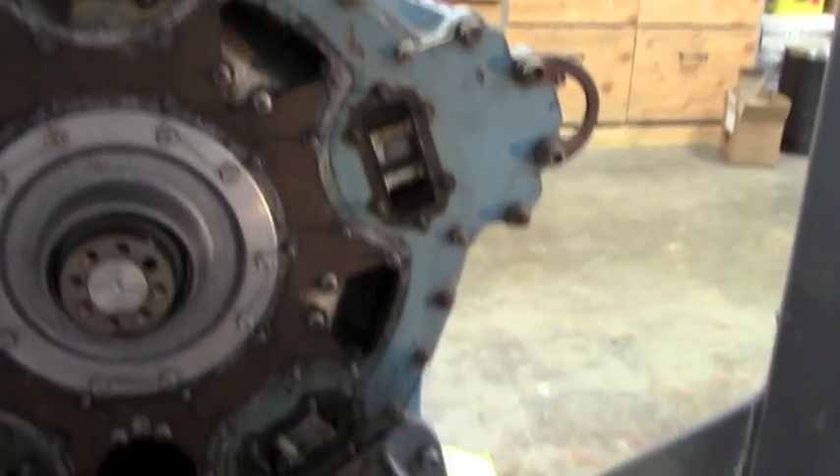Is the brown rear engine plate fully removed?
No.